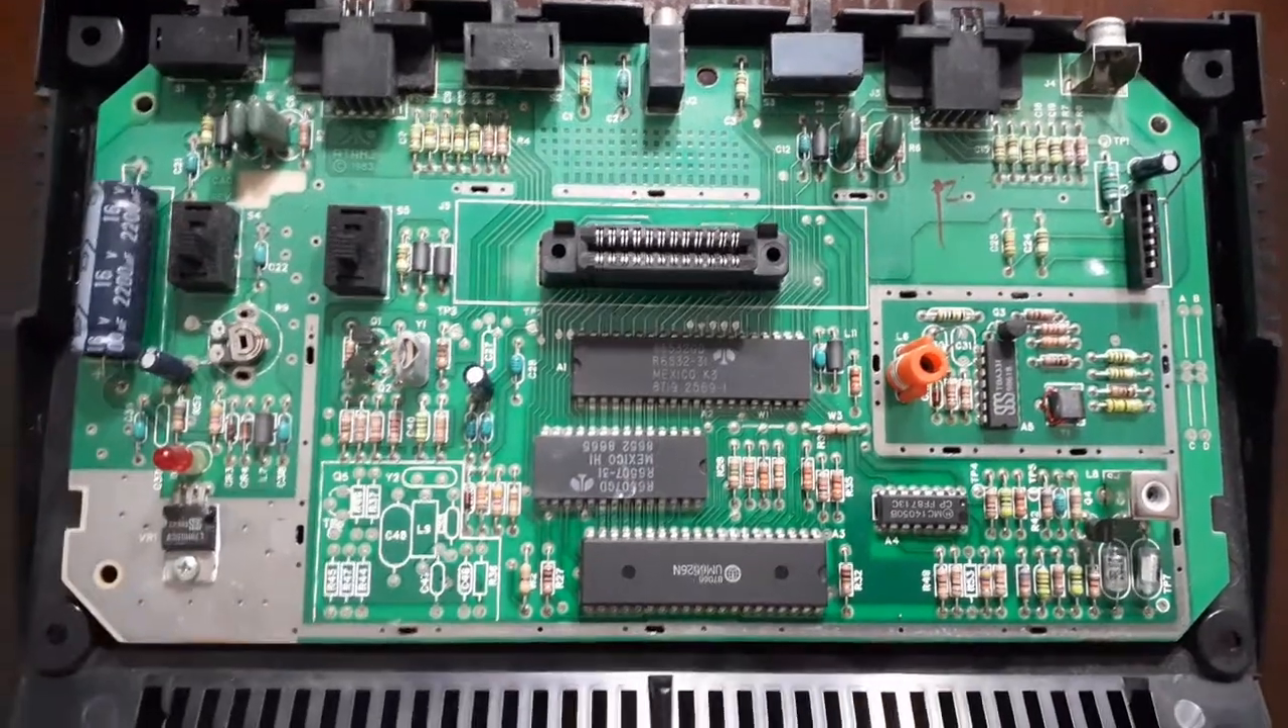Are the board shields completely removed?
Yes.